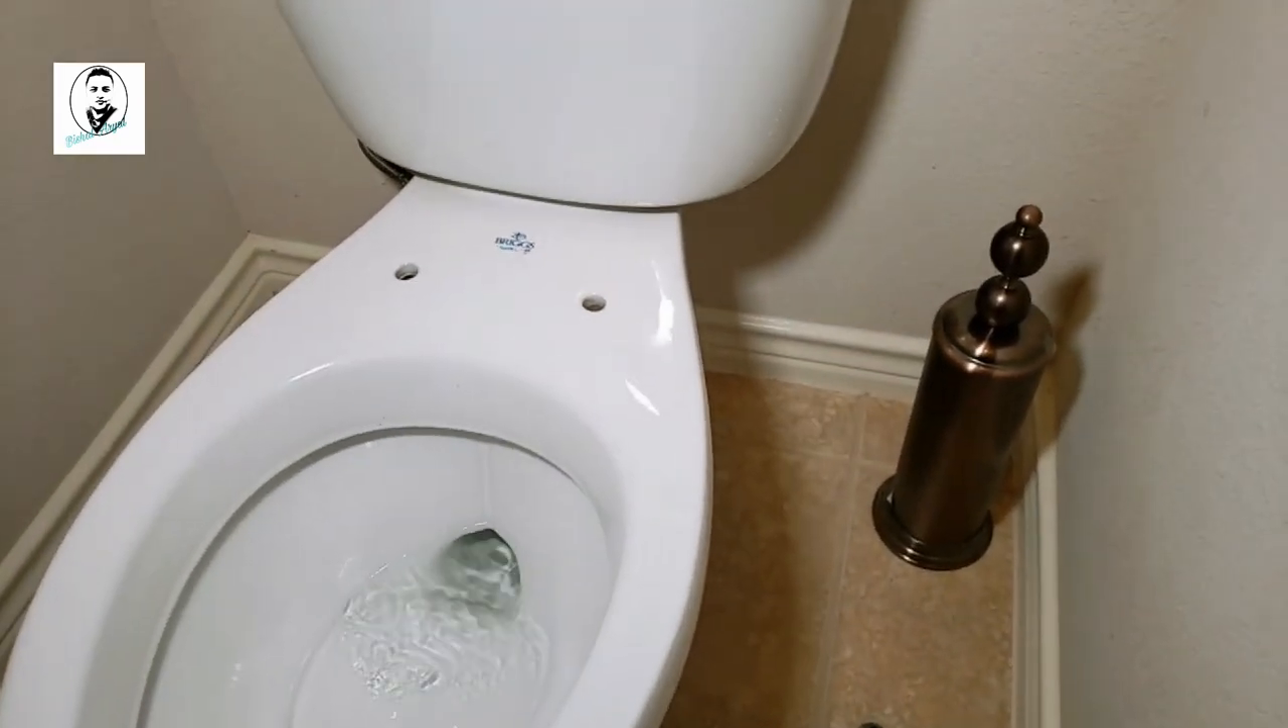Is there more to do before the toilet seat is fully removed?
No.